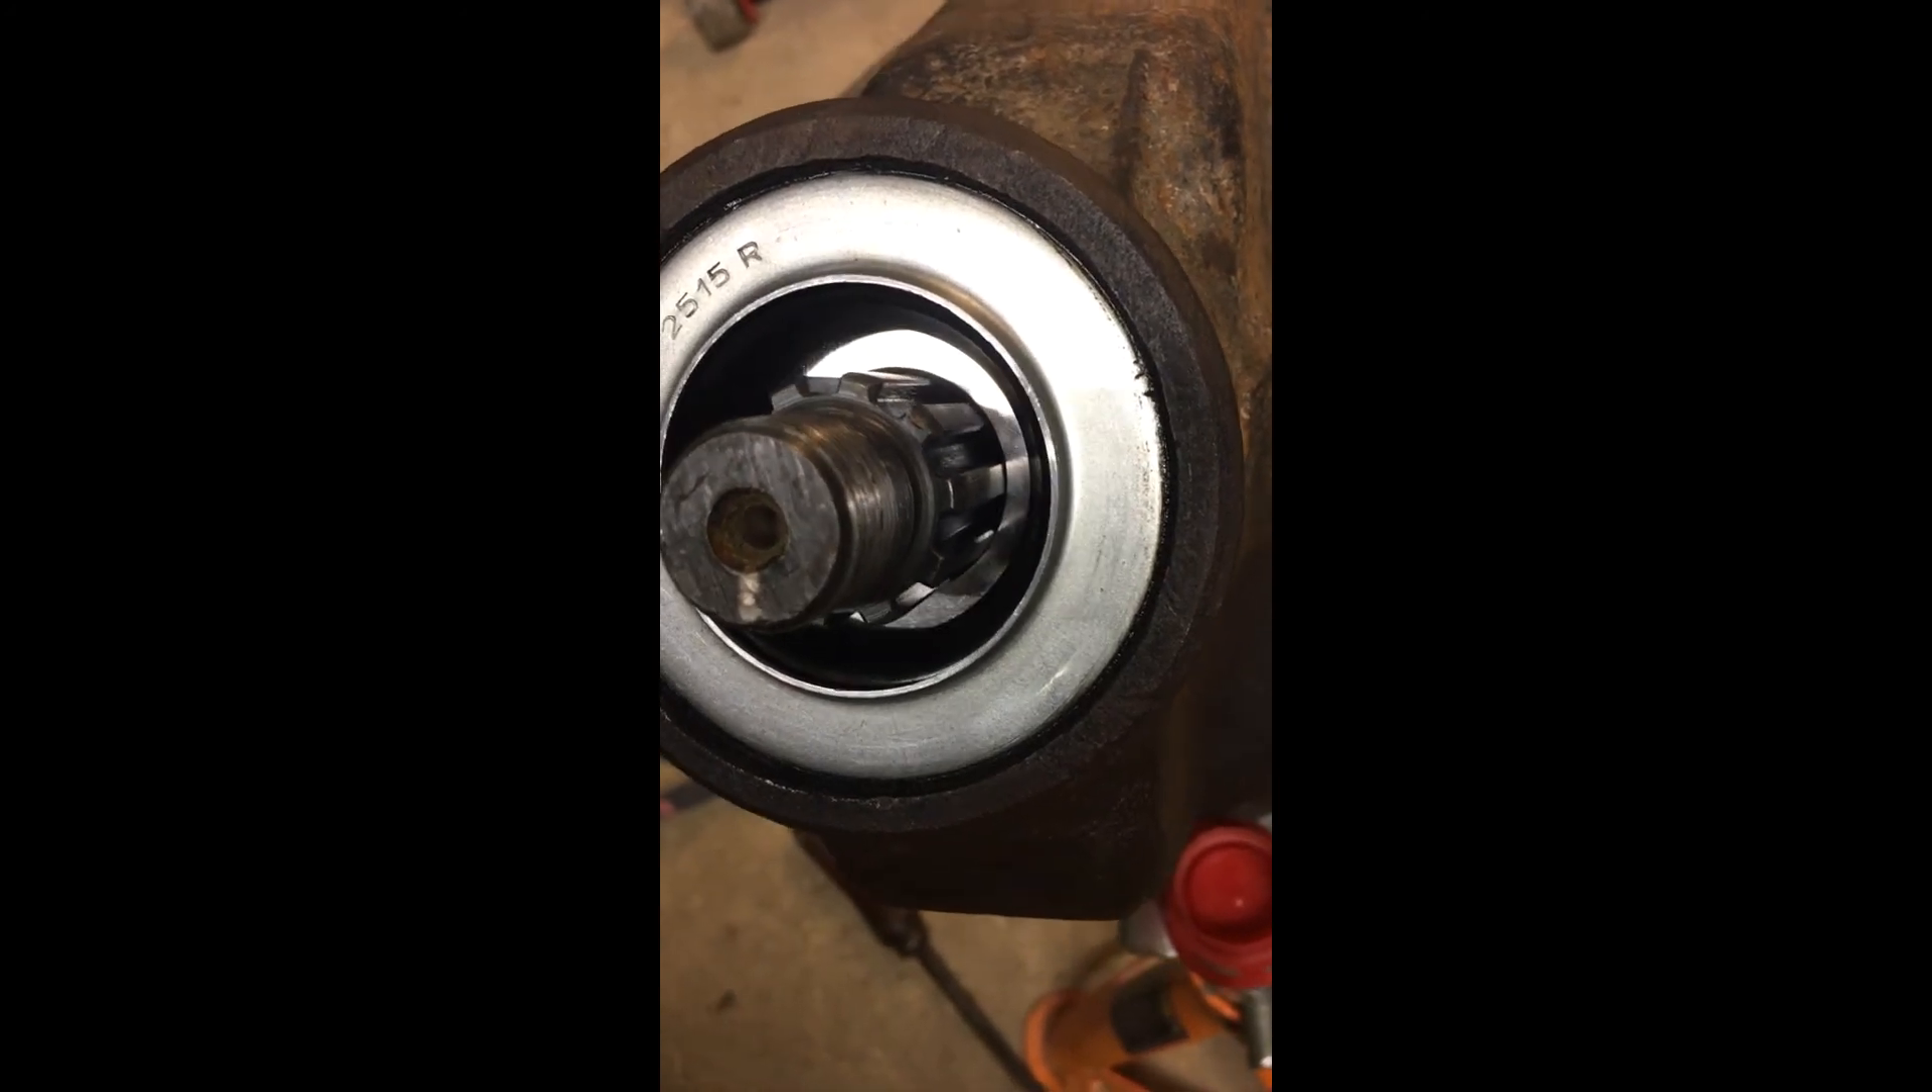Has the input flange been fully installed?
No.